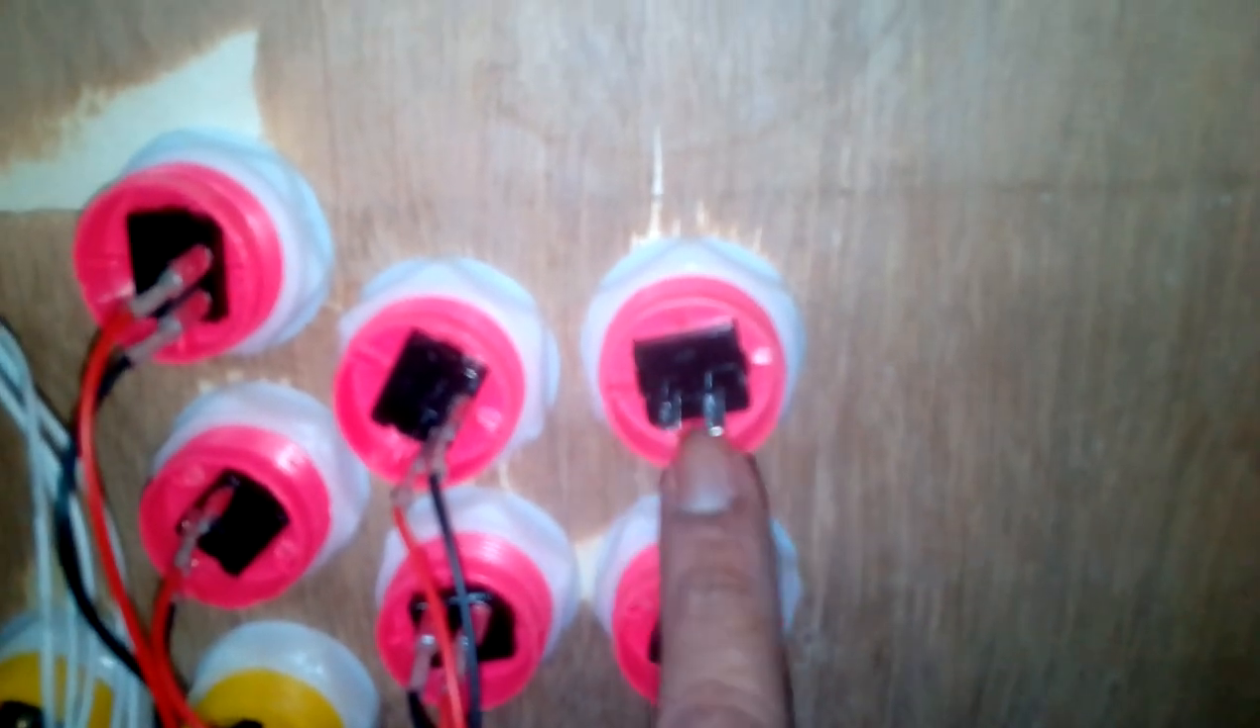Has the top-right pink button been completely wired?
No.